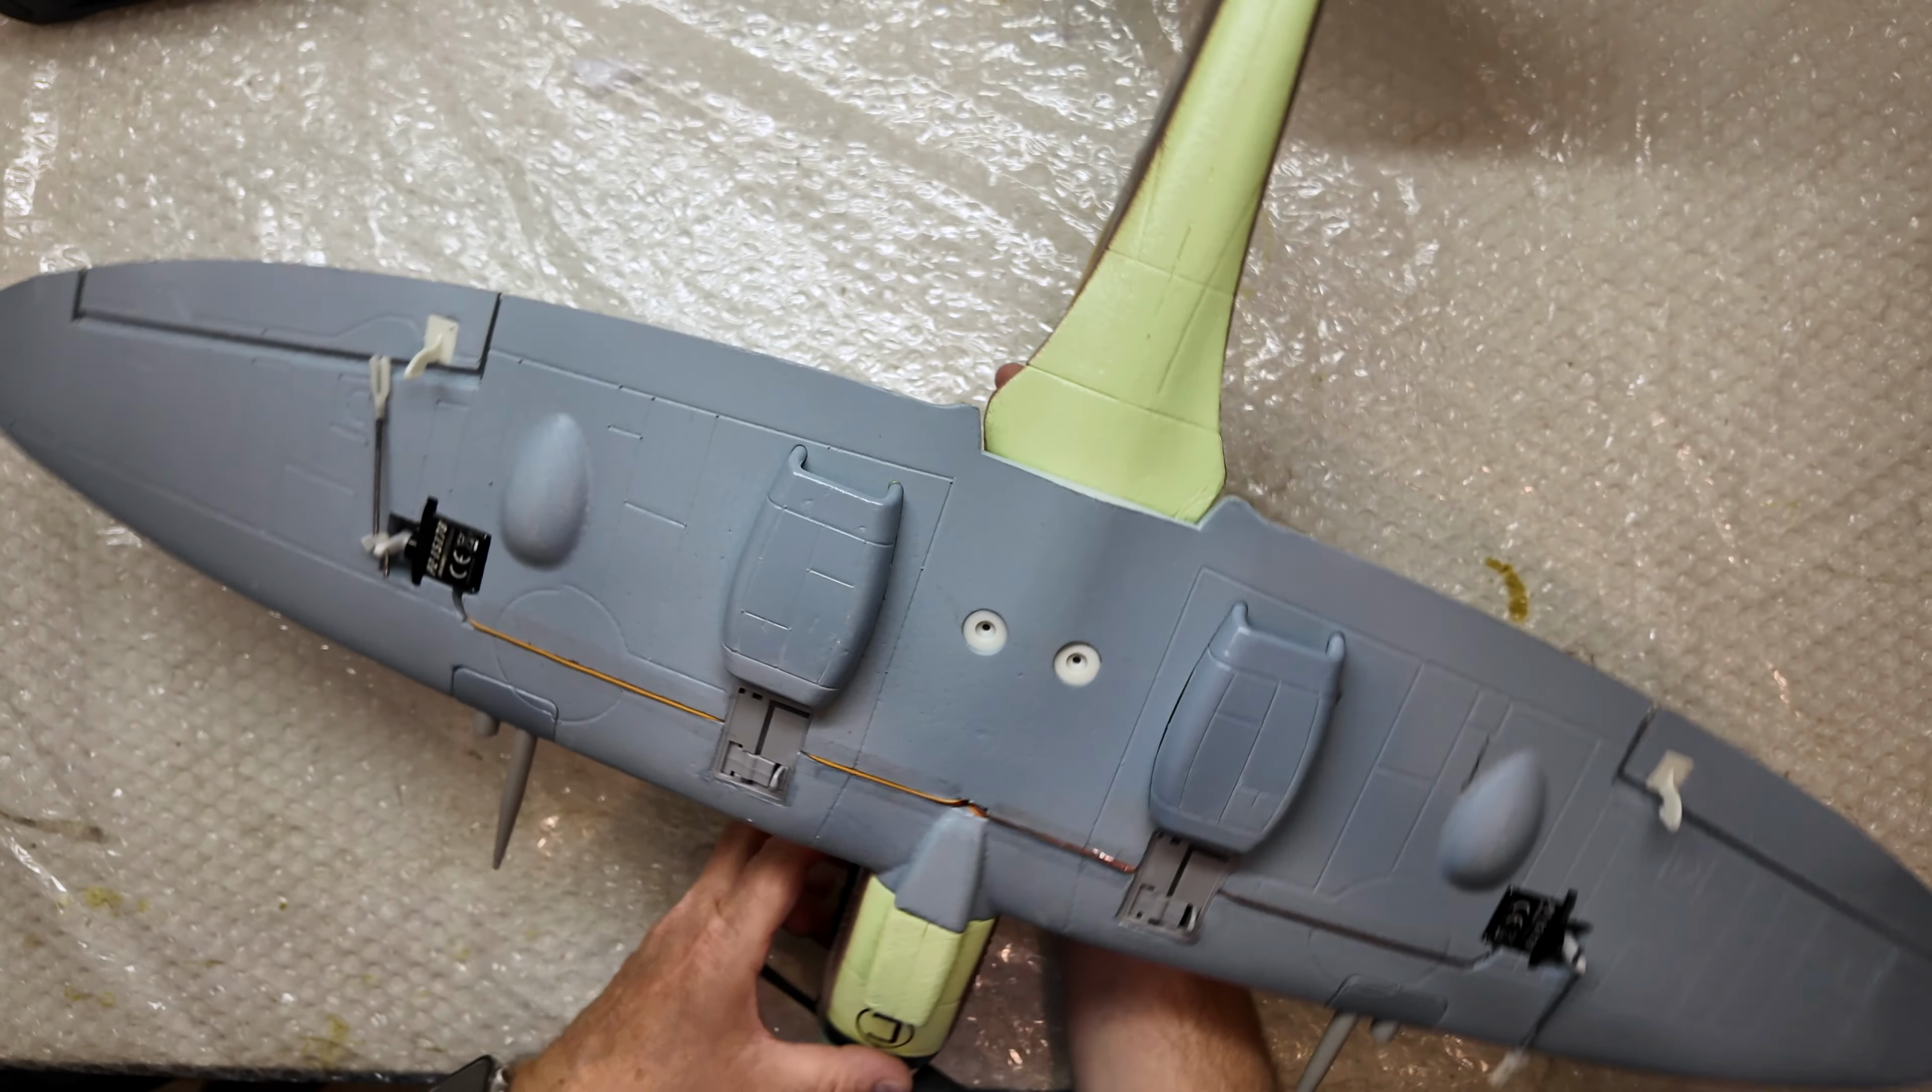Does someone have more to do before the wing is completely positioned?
No.